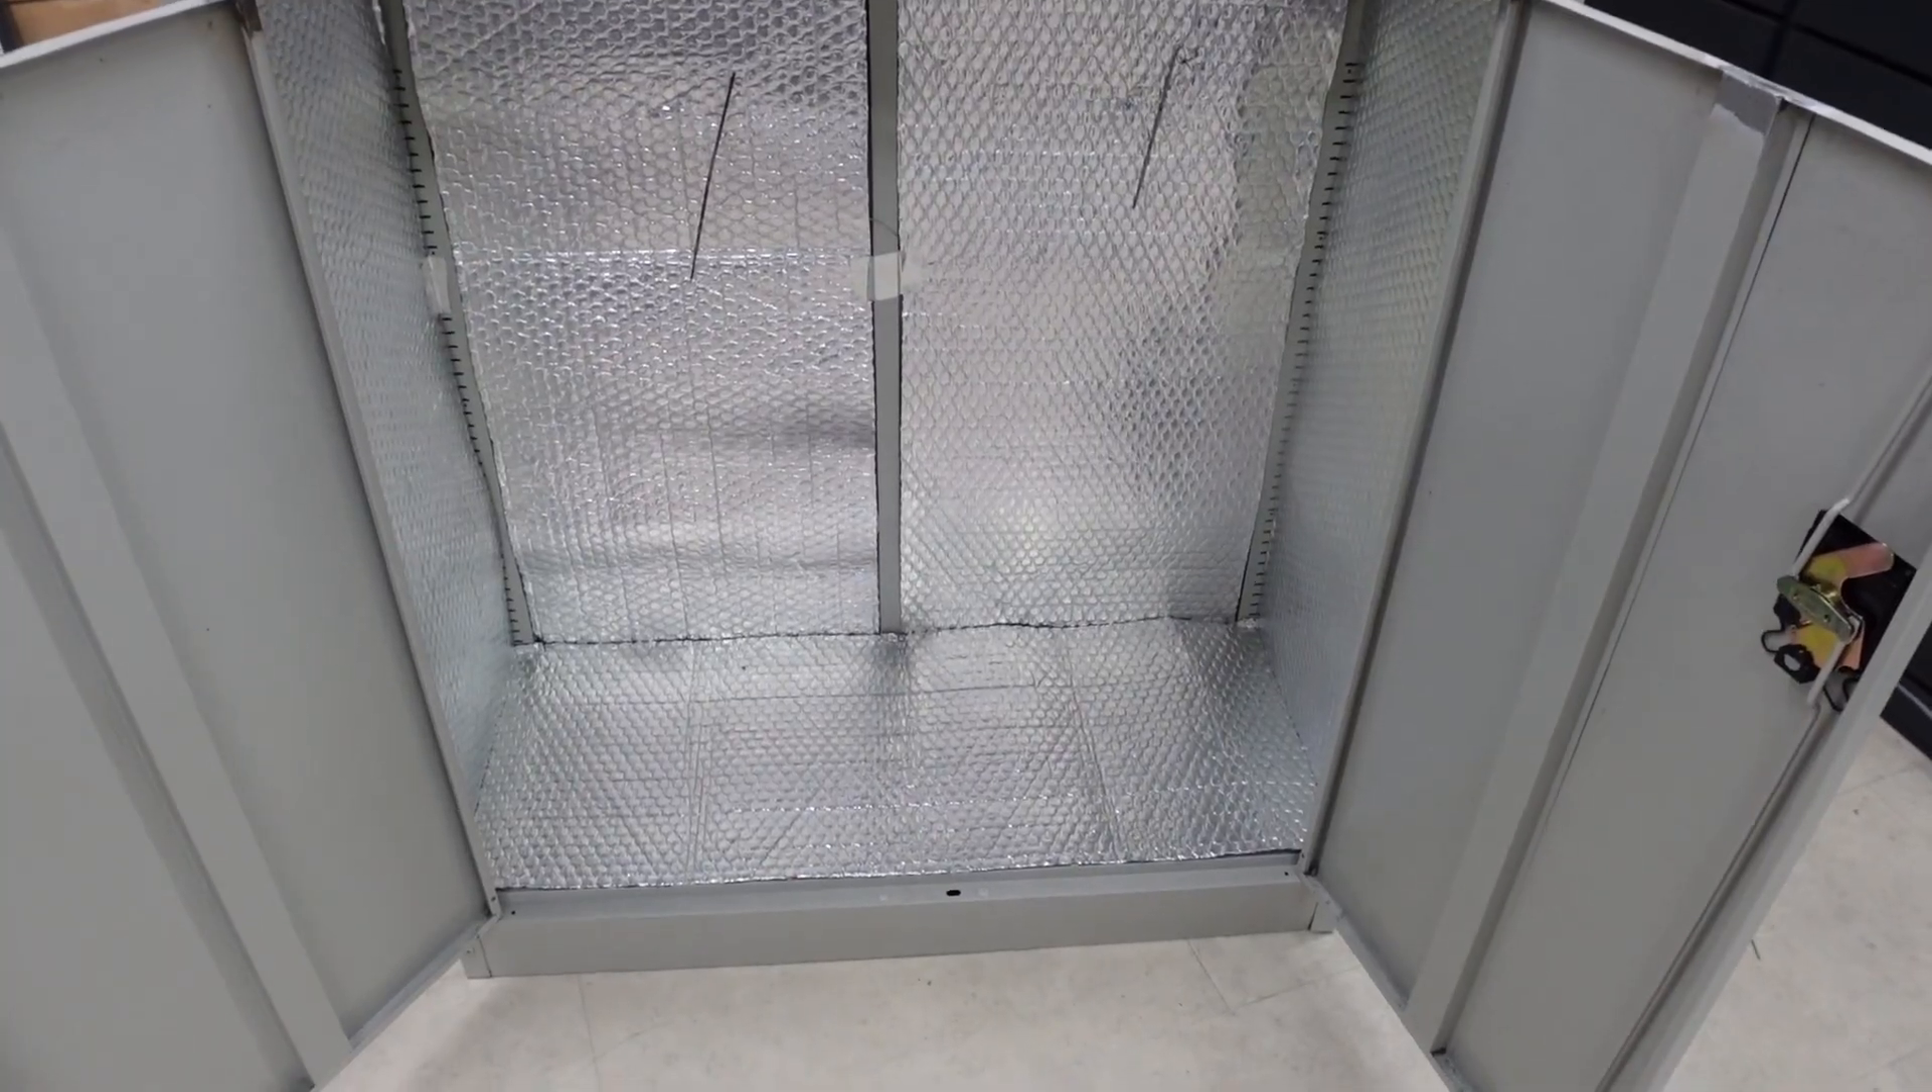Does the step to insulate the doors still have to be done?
Yes.